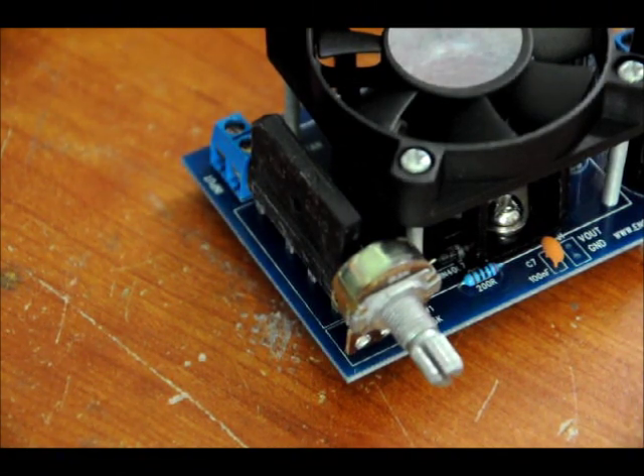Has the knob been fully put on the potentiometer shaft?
No.